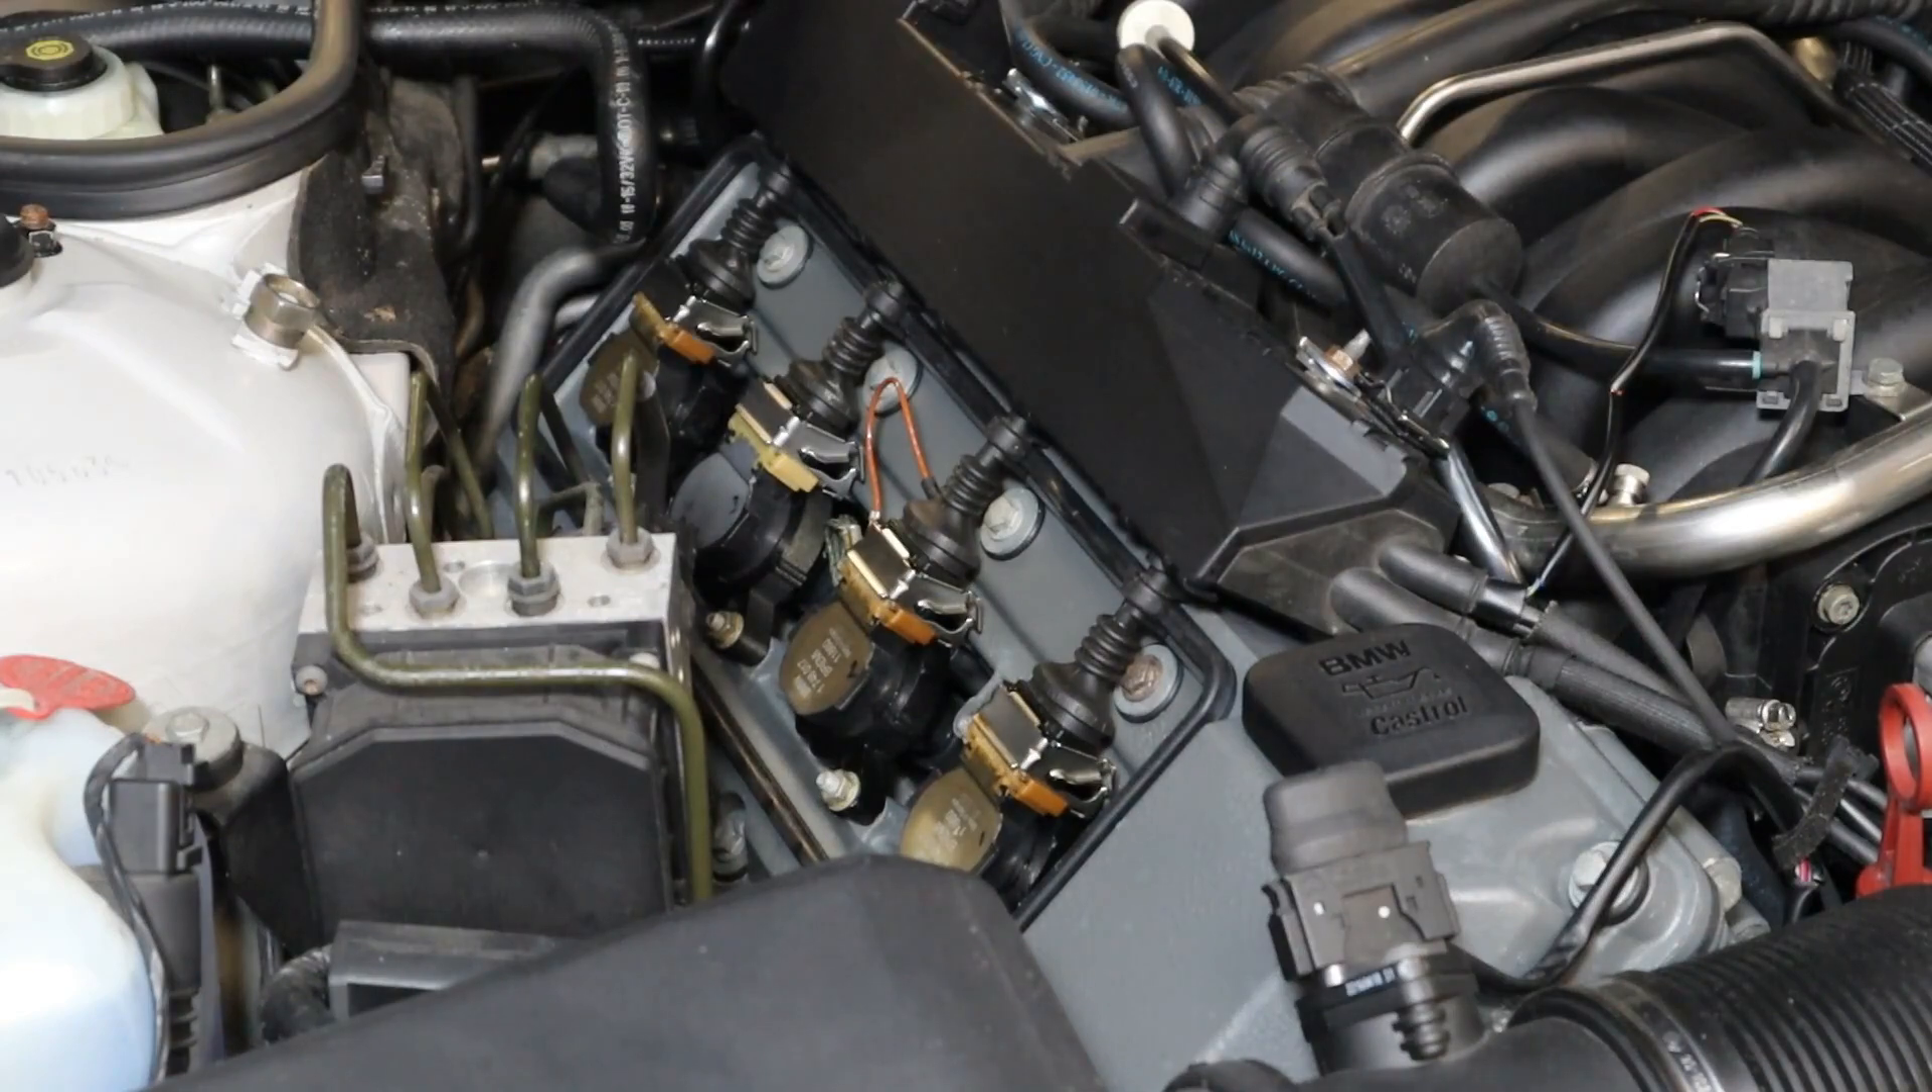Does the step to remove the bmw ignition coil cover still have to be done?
No.